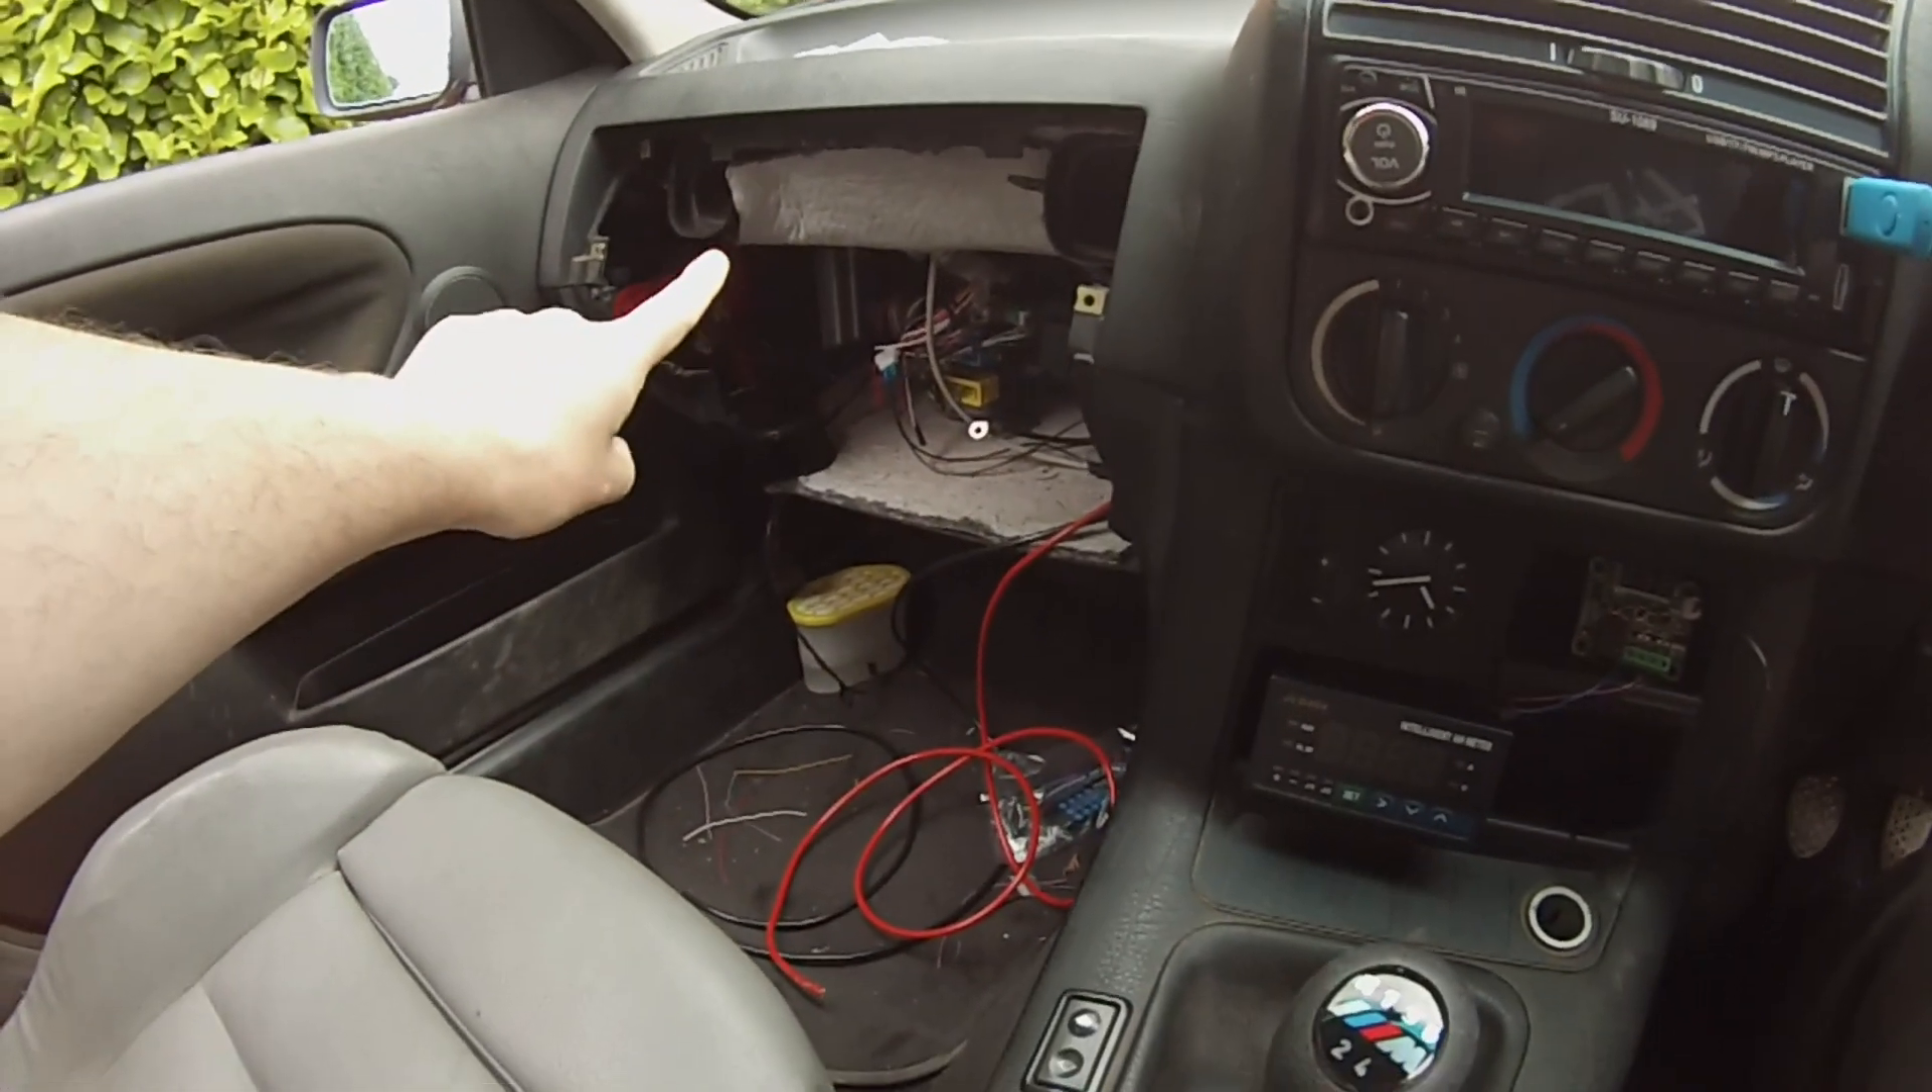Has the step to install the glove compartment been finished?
No.